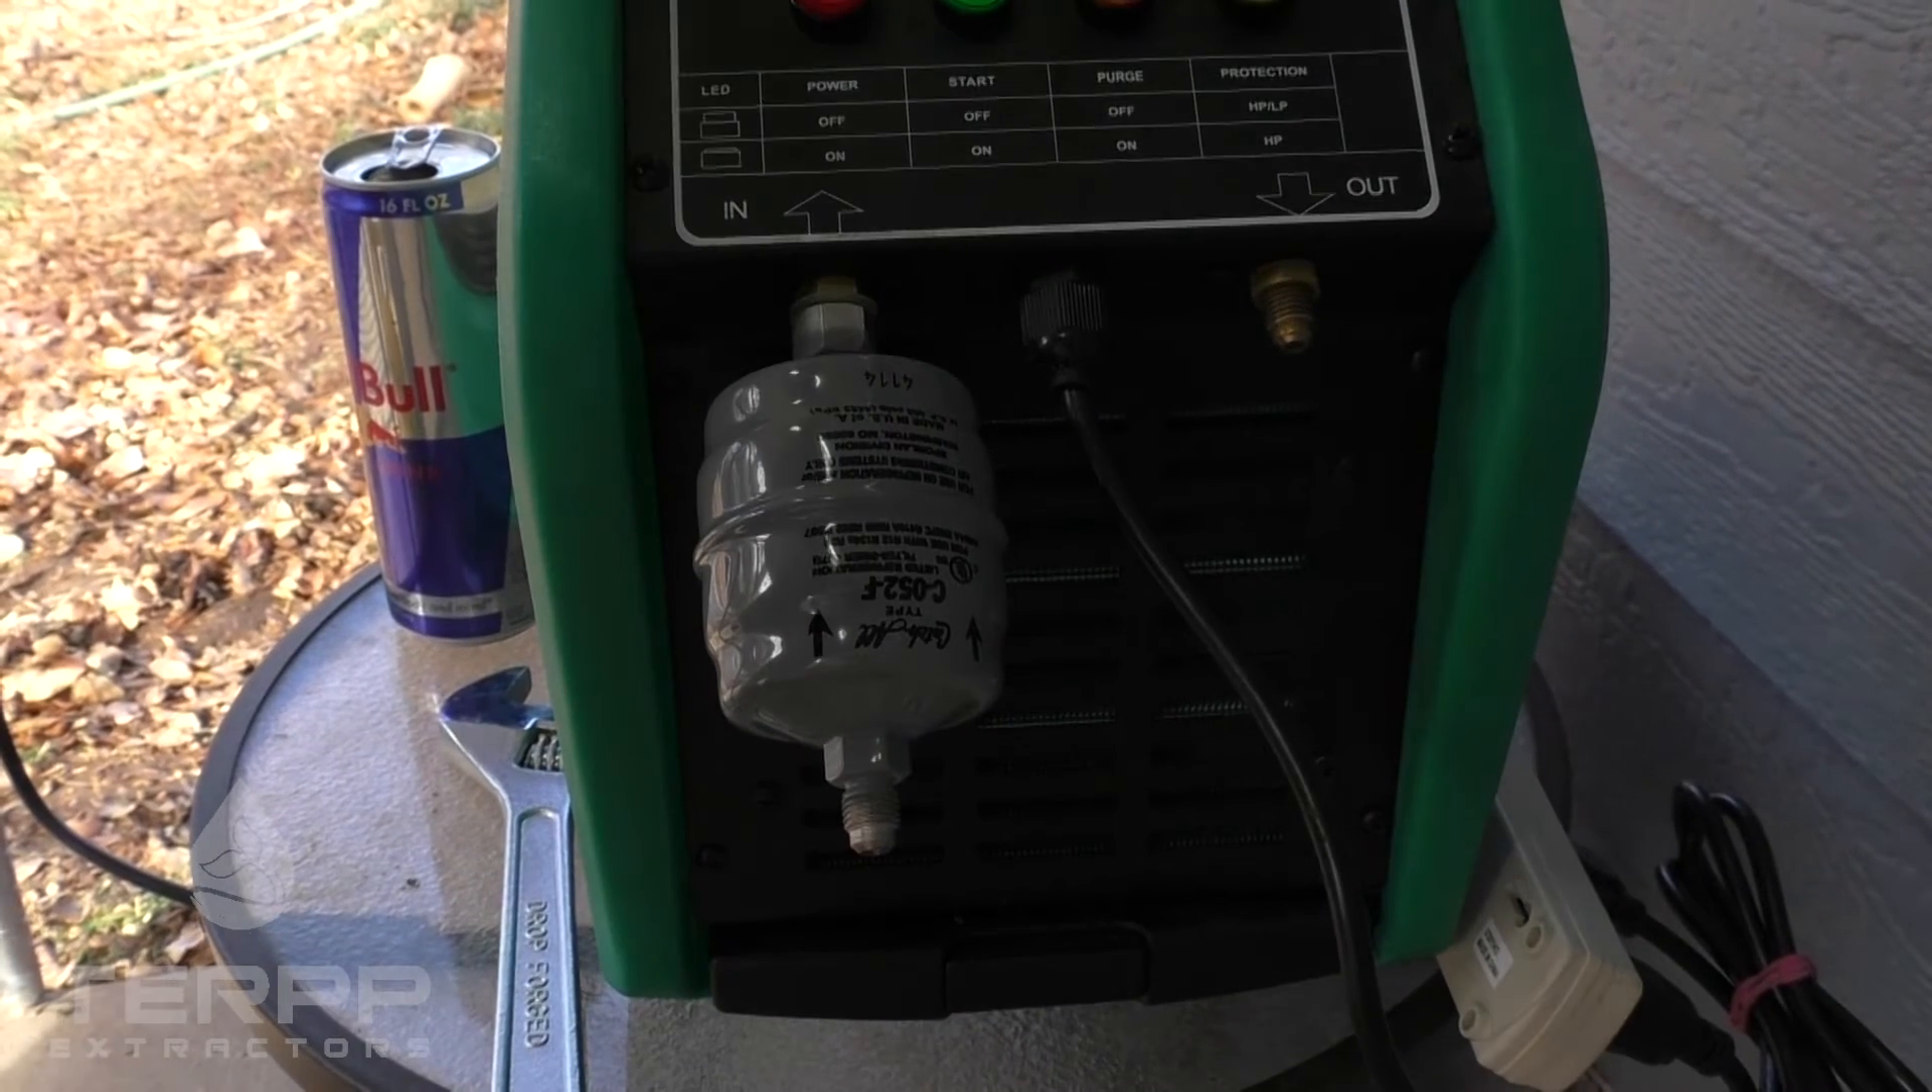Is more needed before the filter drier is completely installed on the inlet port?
No.